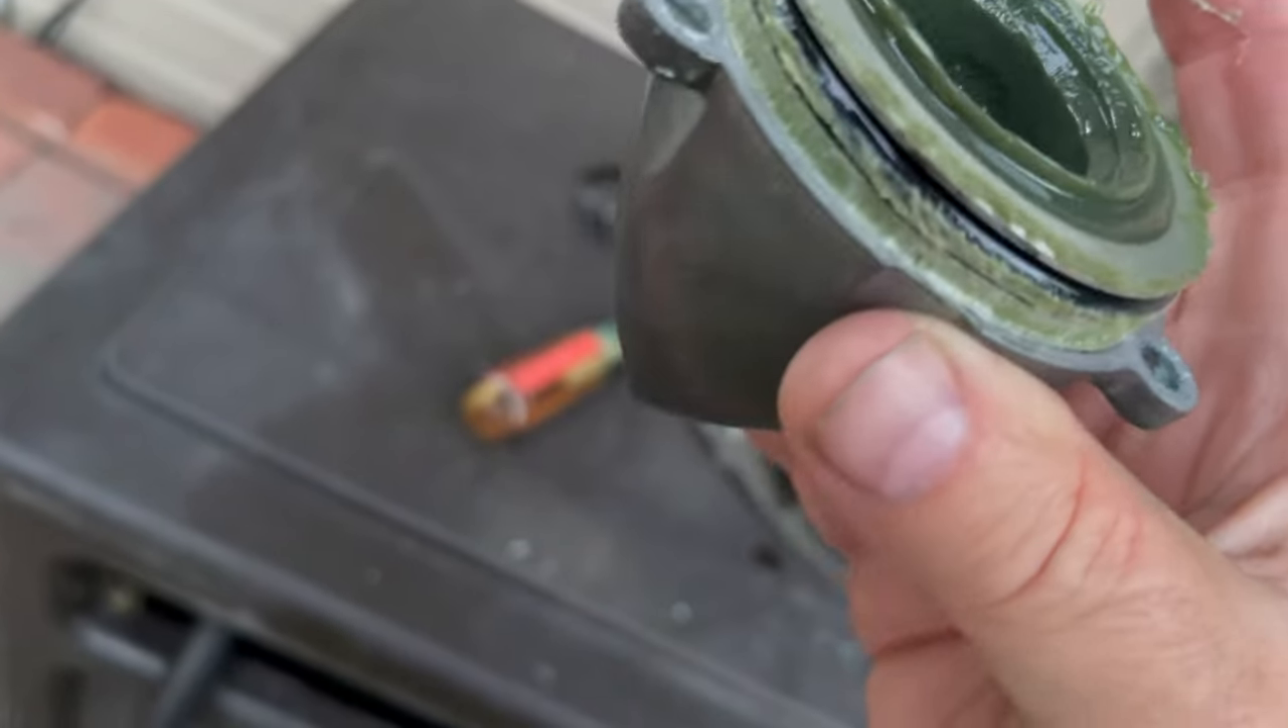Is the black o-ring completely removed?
No.